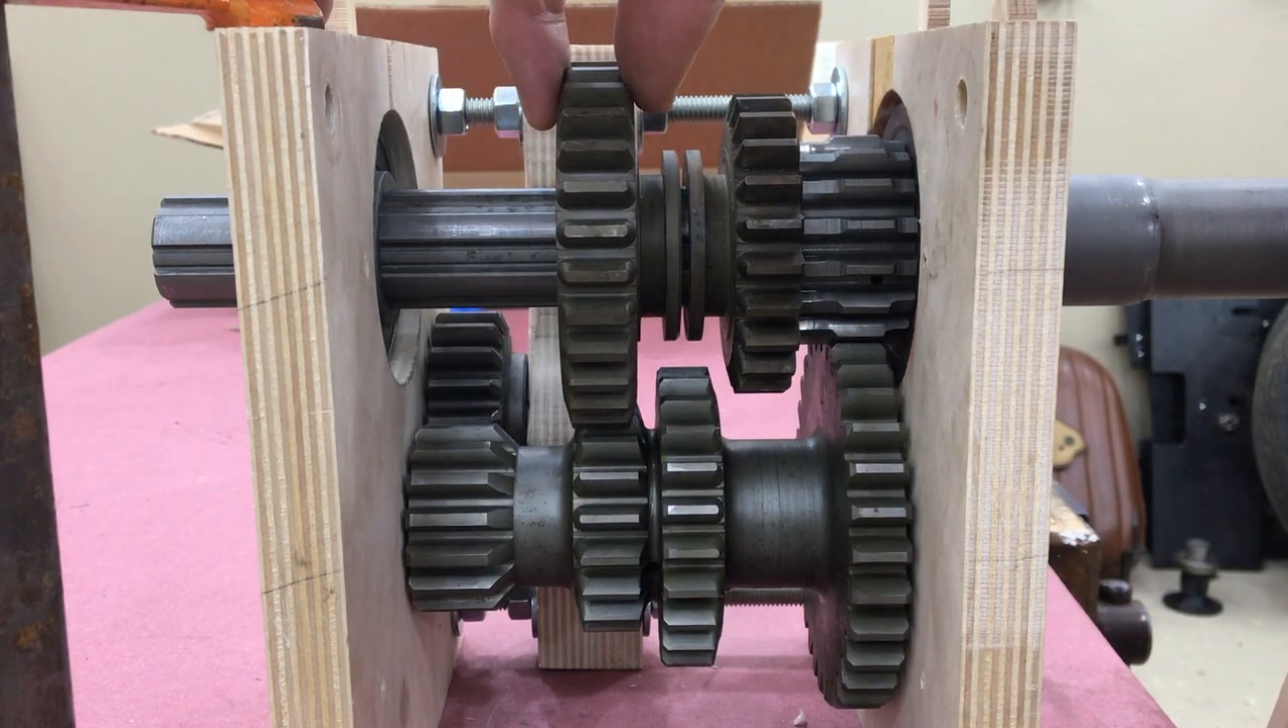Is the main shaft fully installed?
Yes.